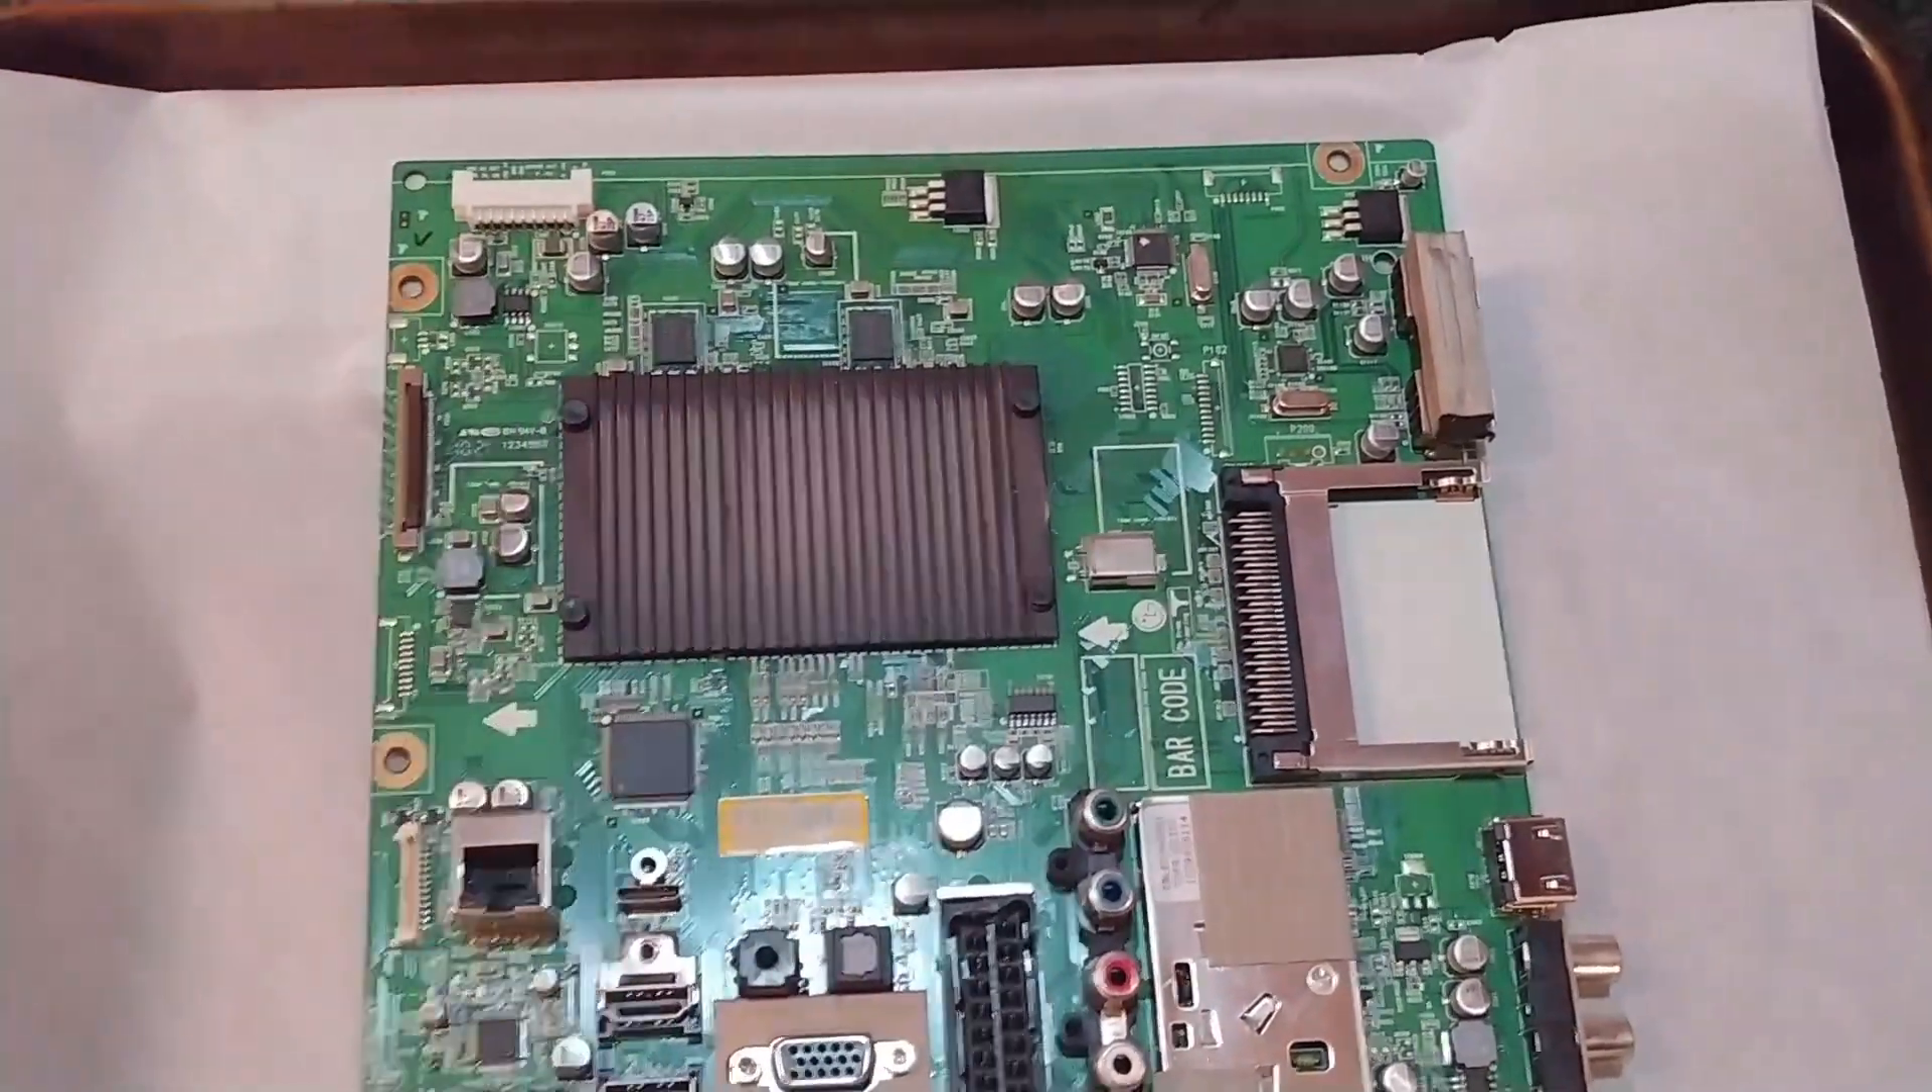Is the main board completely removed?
Yes.